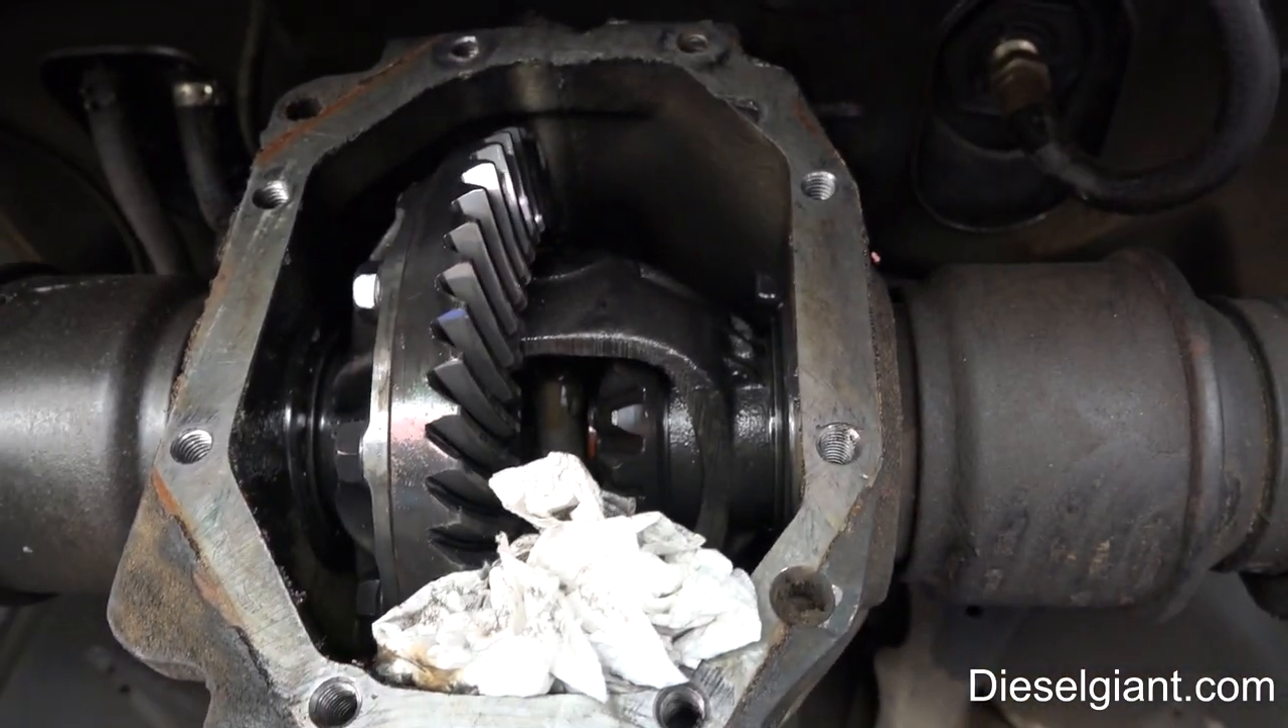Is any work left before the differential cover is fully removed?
No.